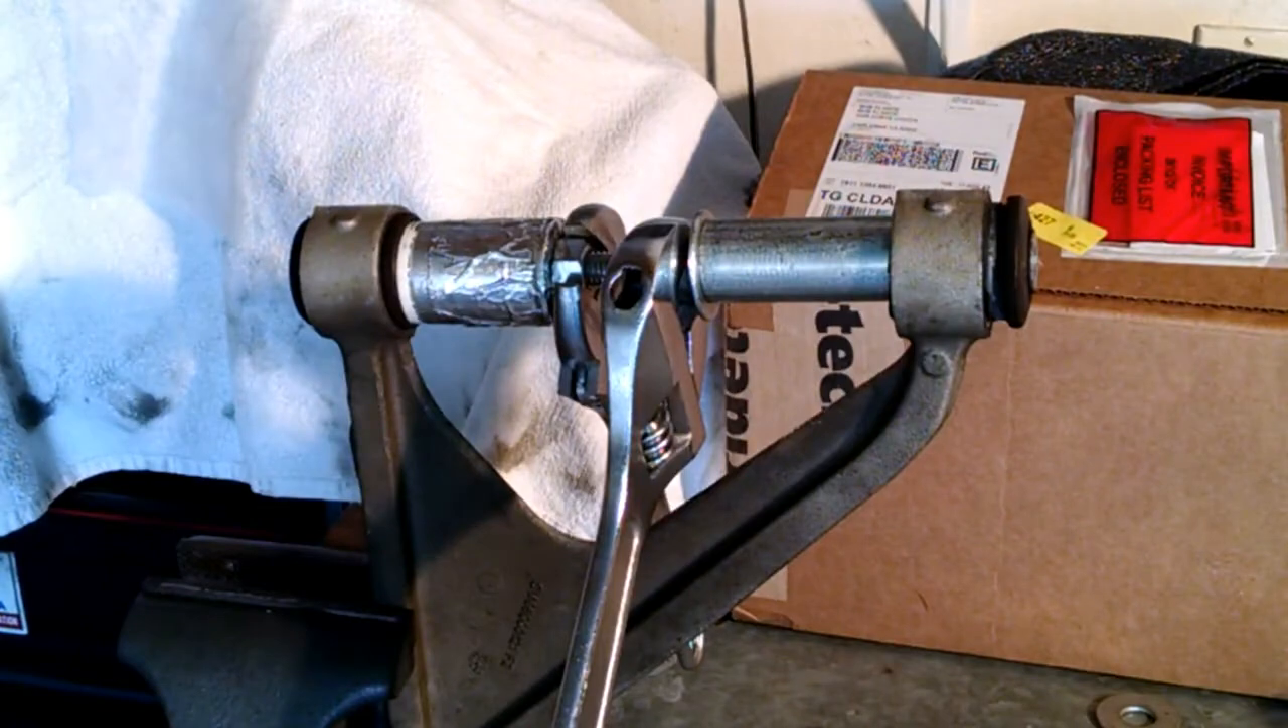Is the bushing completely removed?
No.